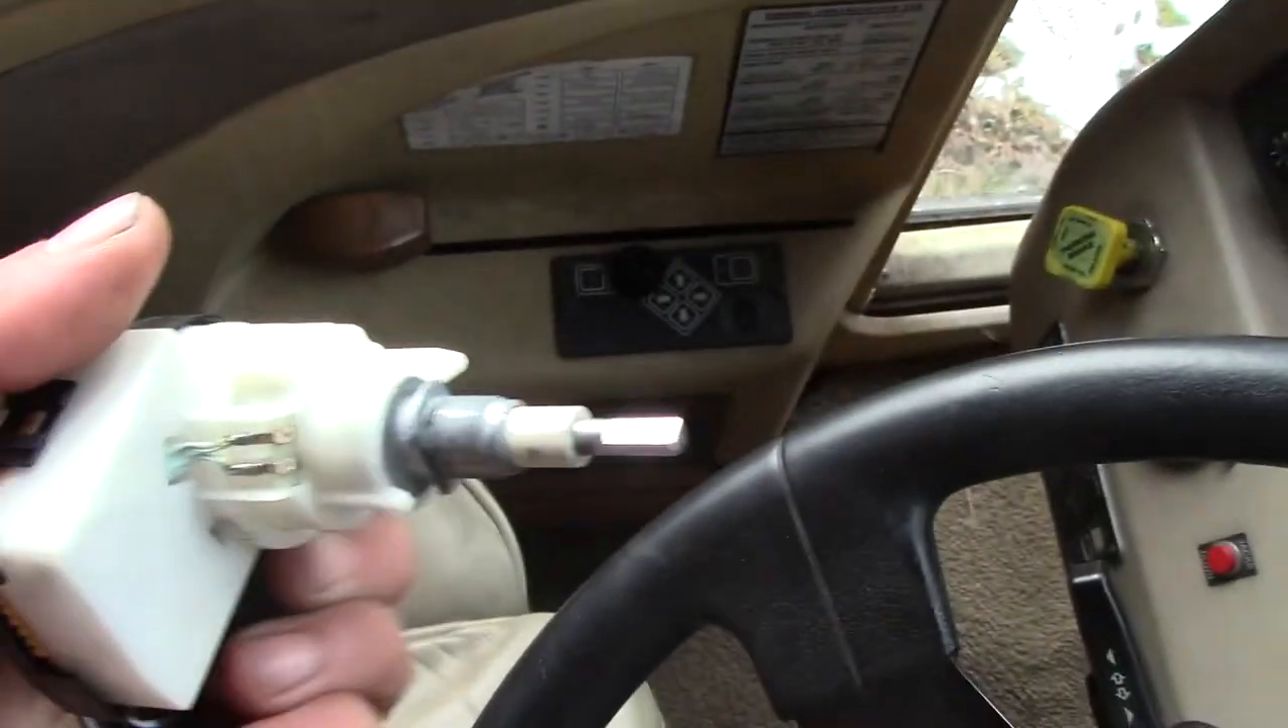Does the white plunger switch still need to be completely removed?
No.